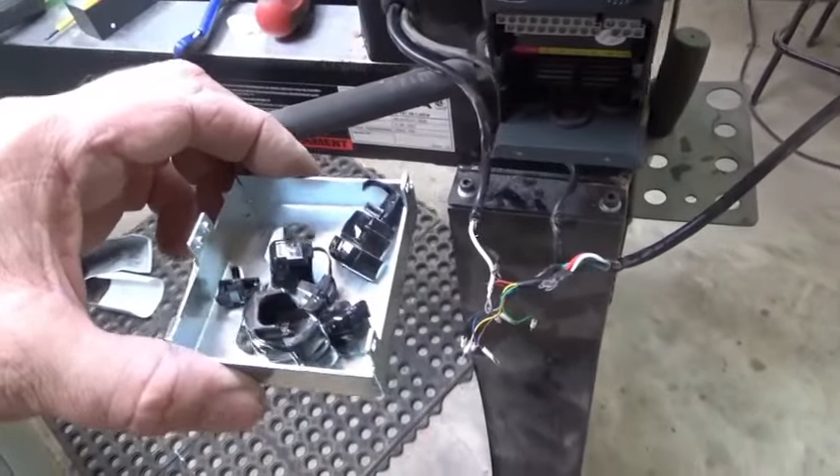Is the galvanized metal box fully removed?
Yes.